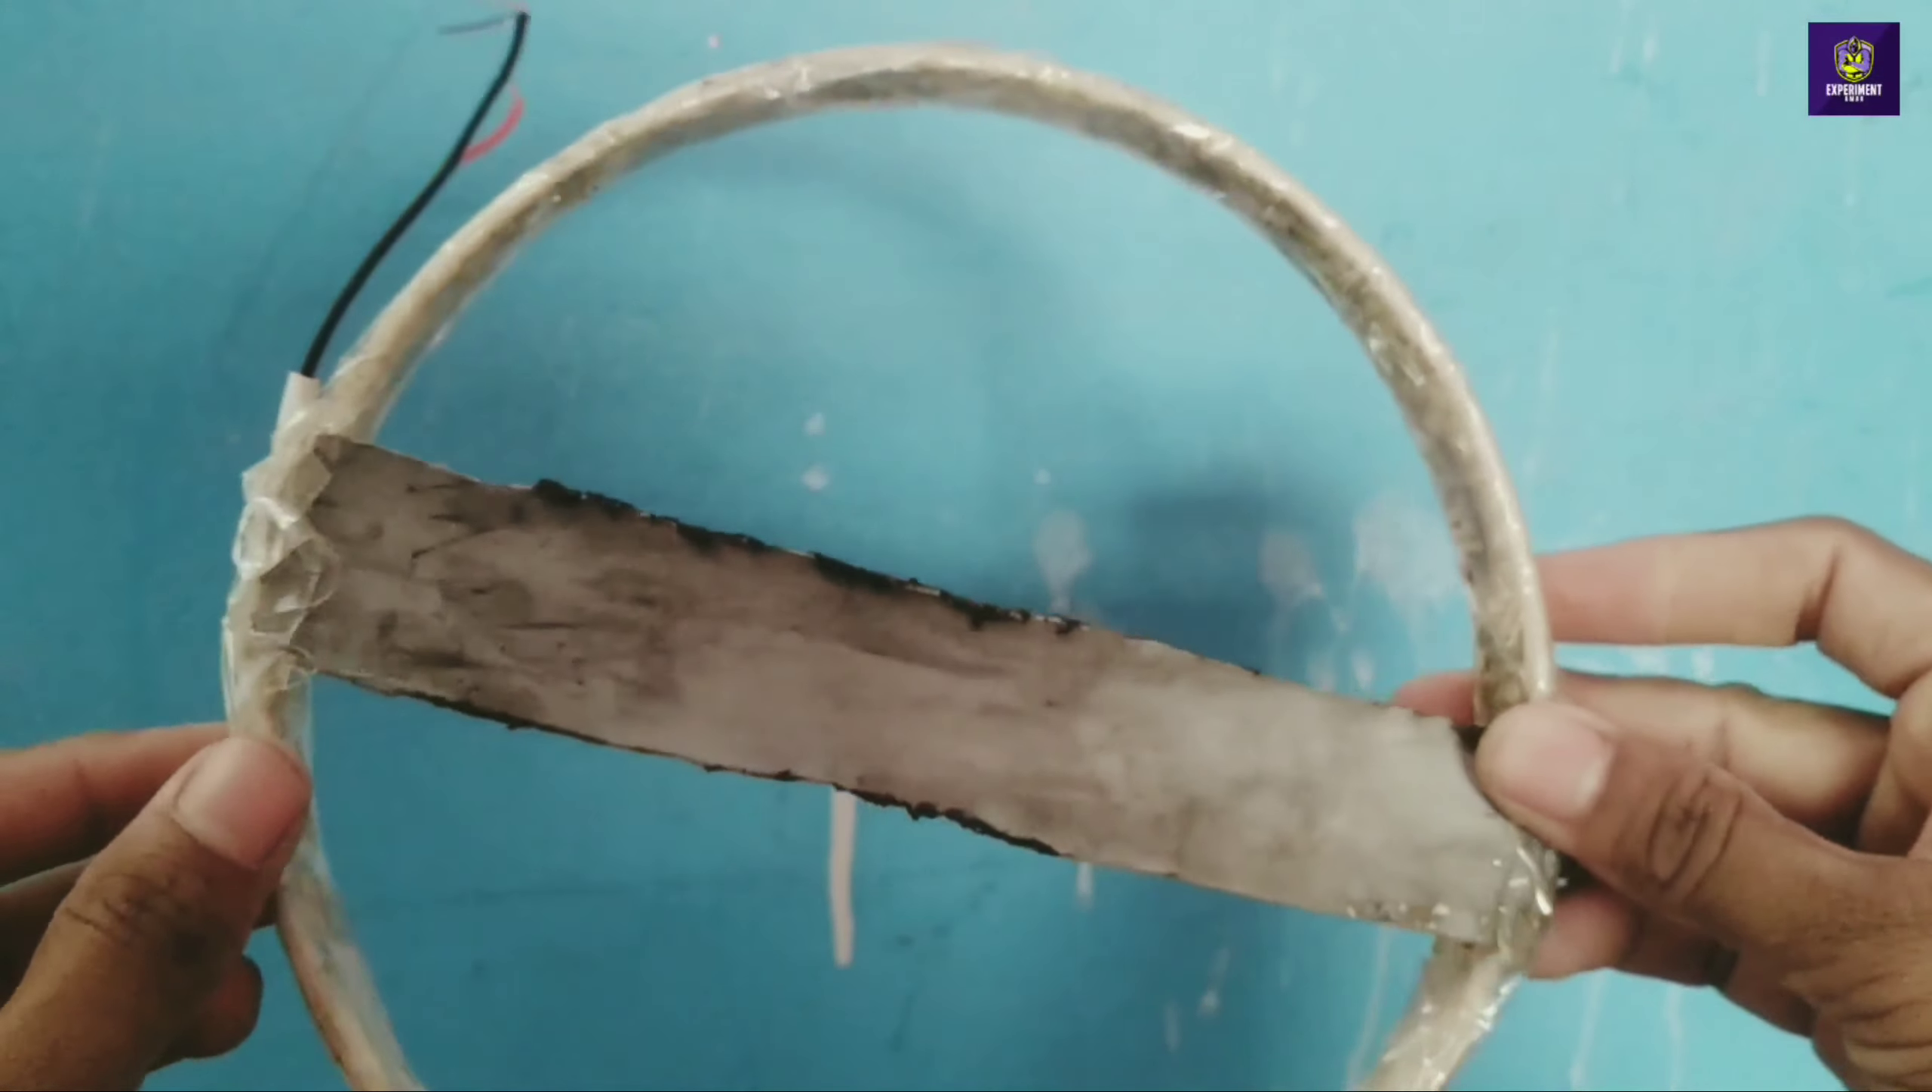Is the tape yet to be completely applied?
No.